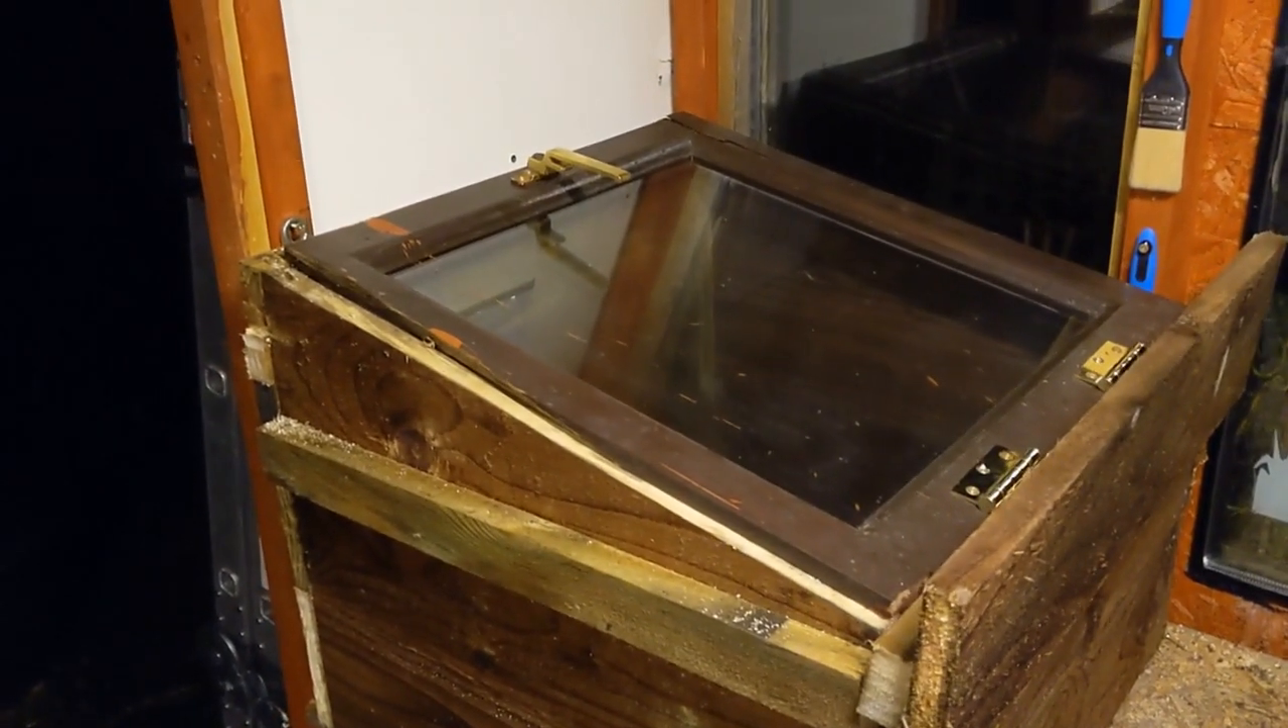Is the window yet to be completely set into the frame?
No.